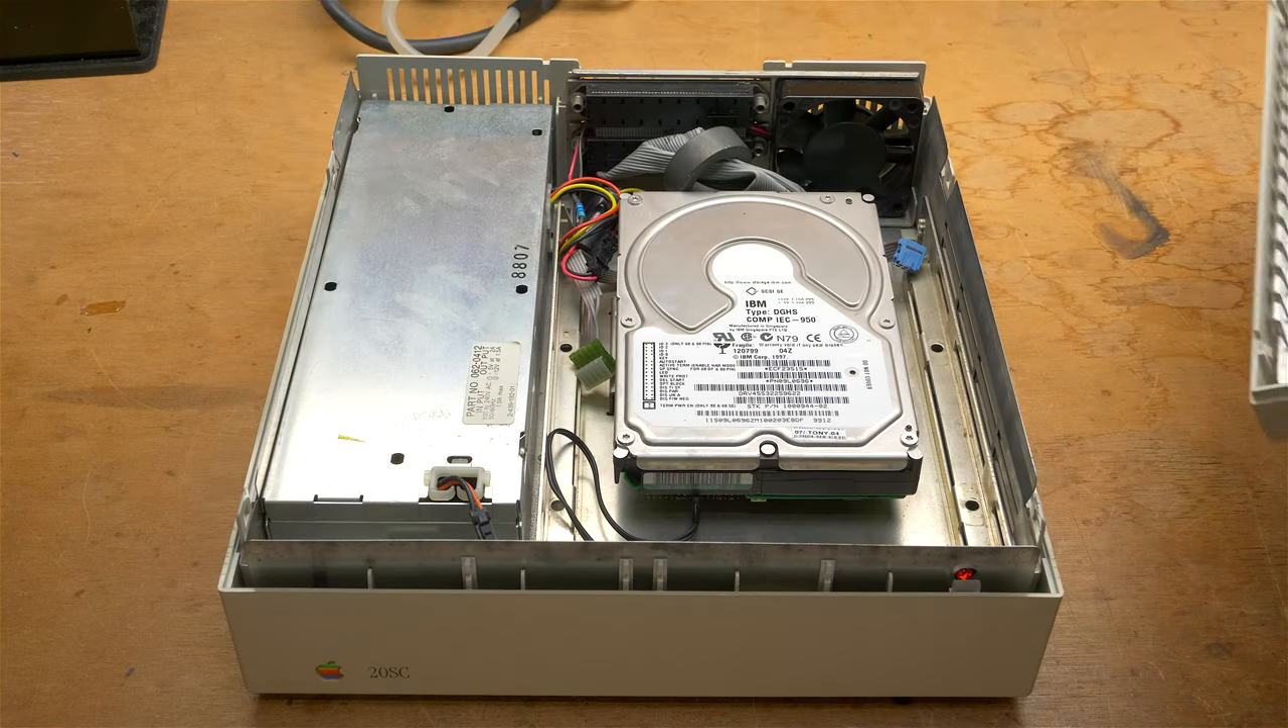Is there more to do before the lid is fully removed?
No.